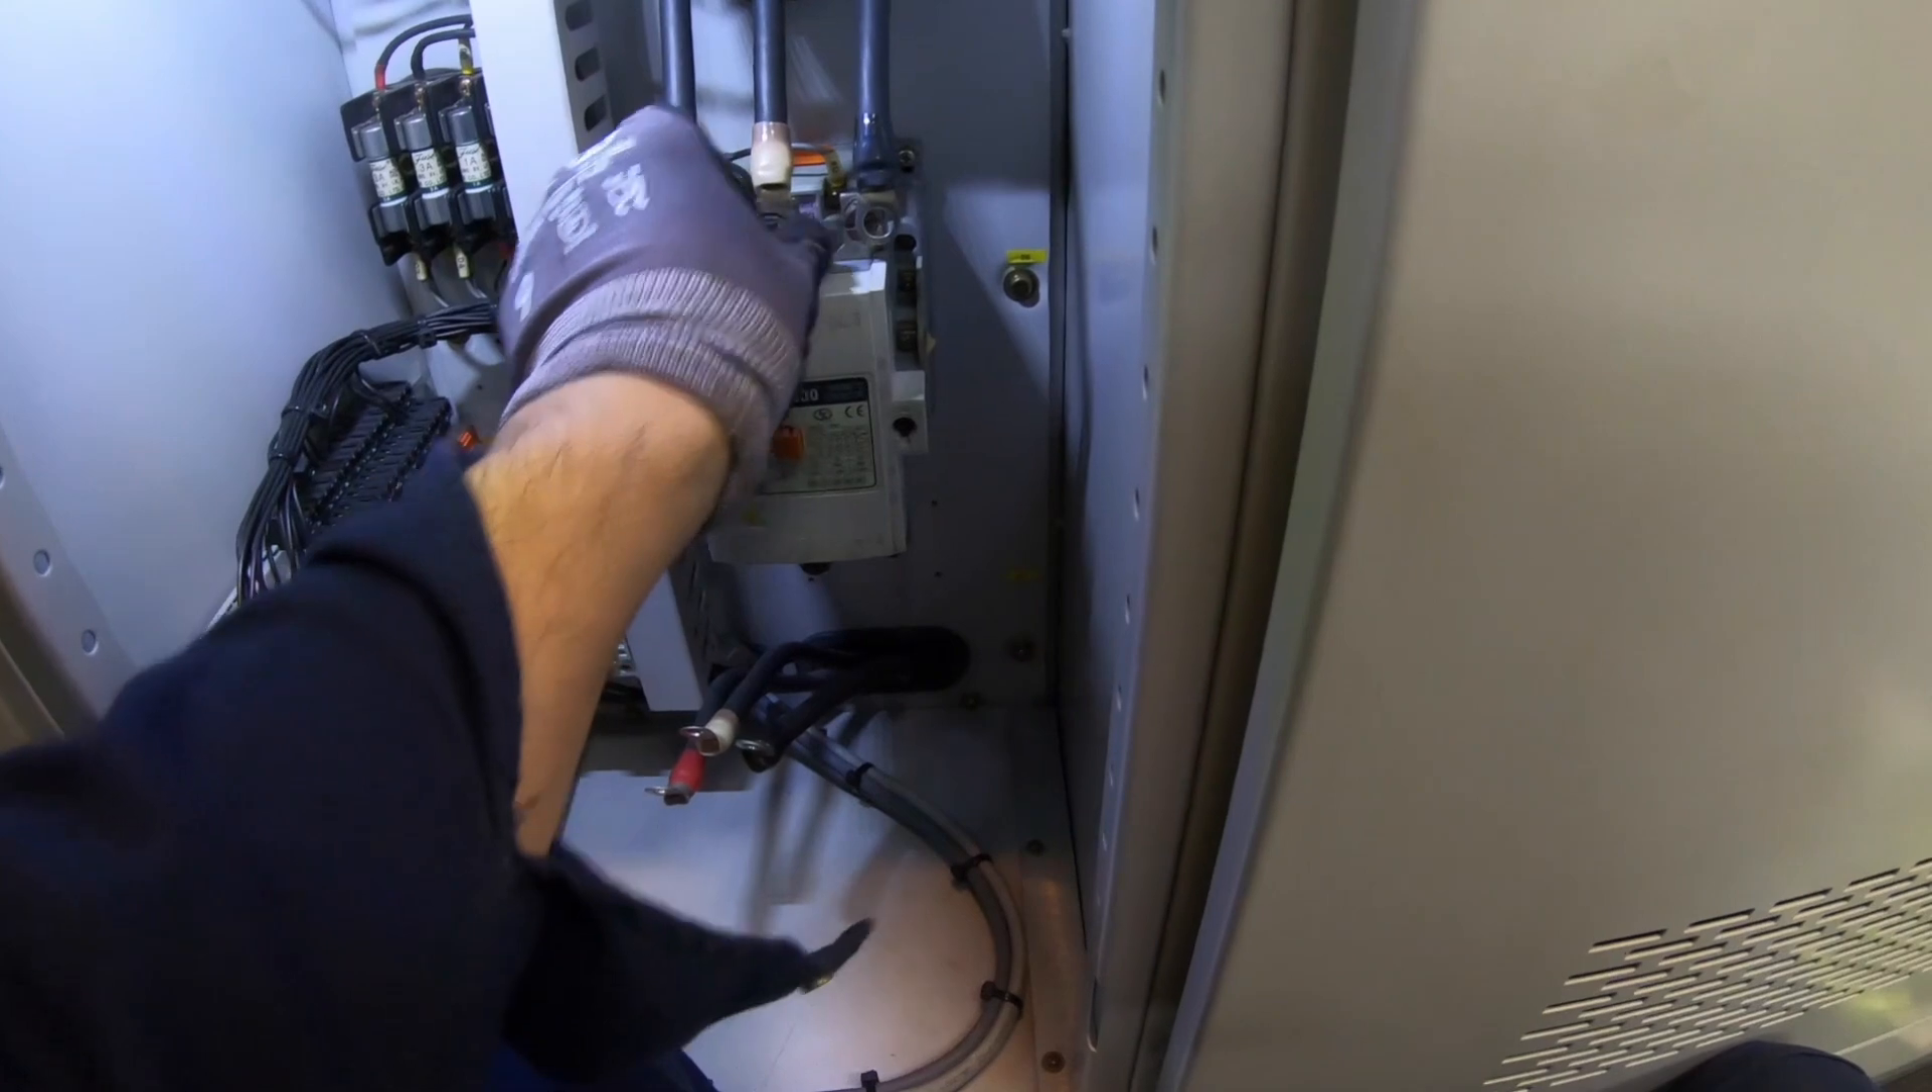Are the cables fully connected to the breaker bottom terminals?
No.